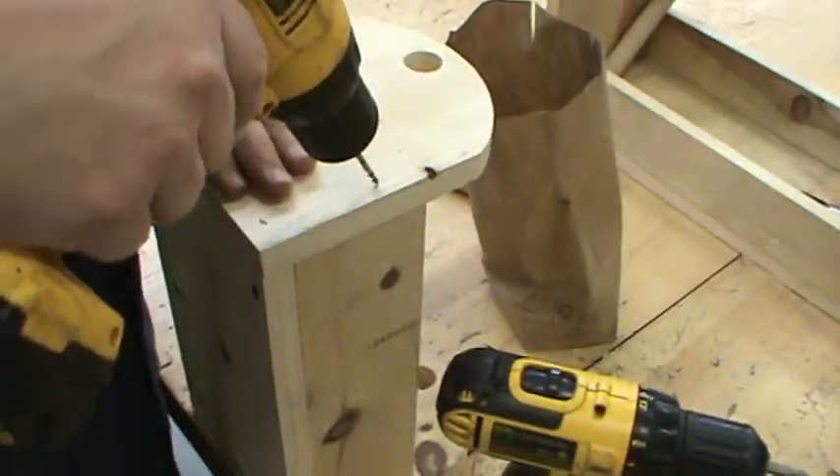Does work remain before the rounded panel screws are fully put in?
Yes.